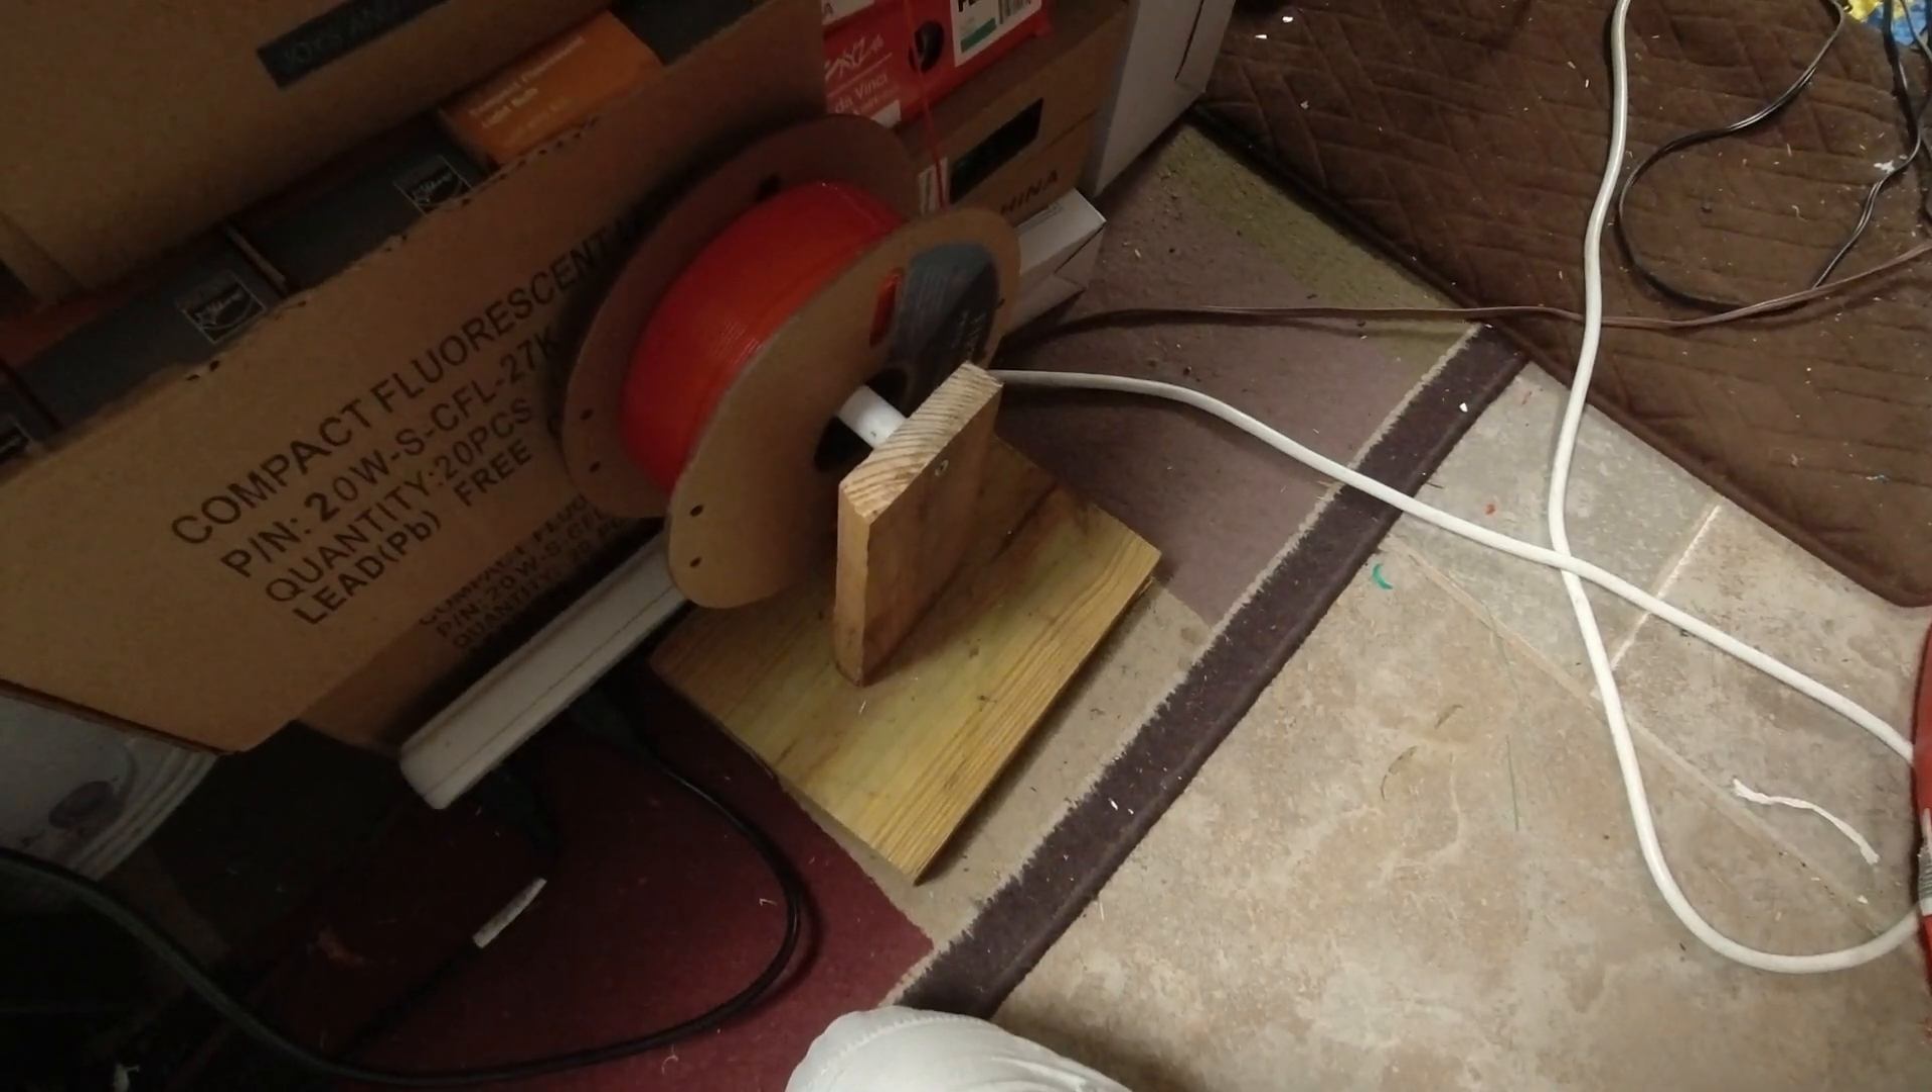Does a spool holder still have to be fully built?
No.